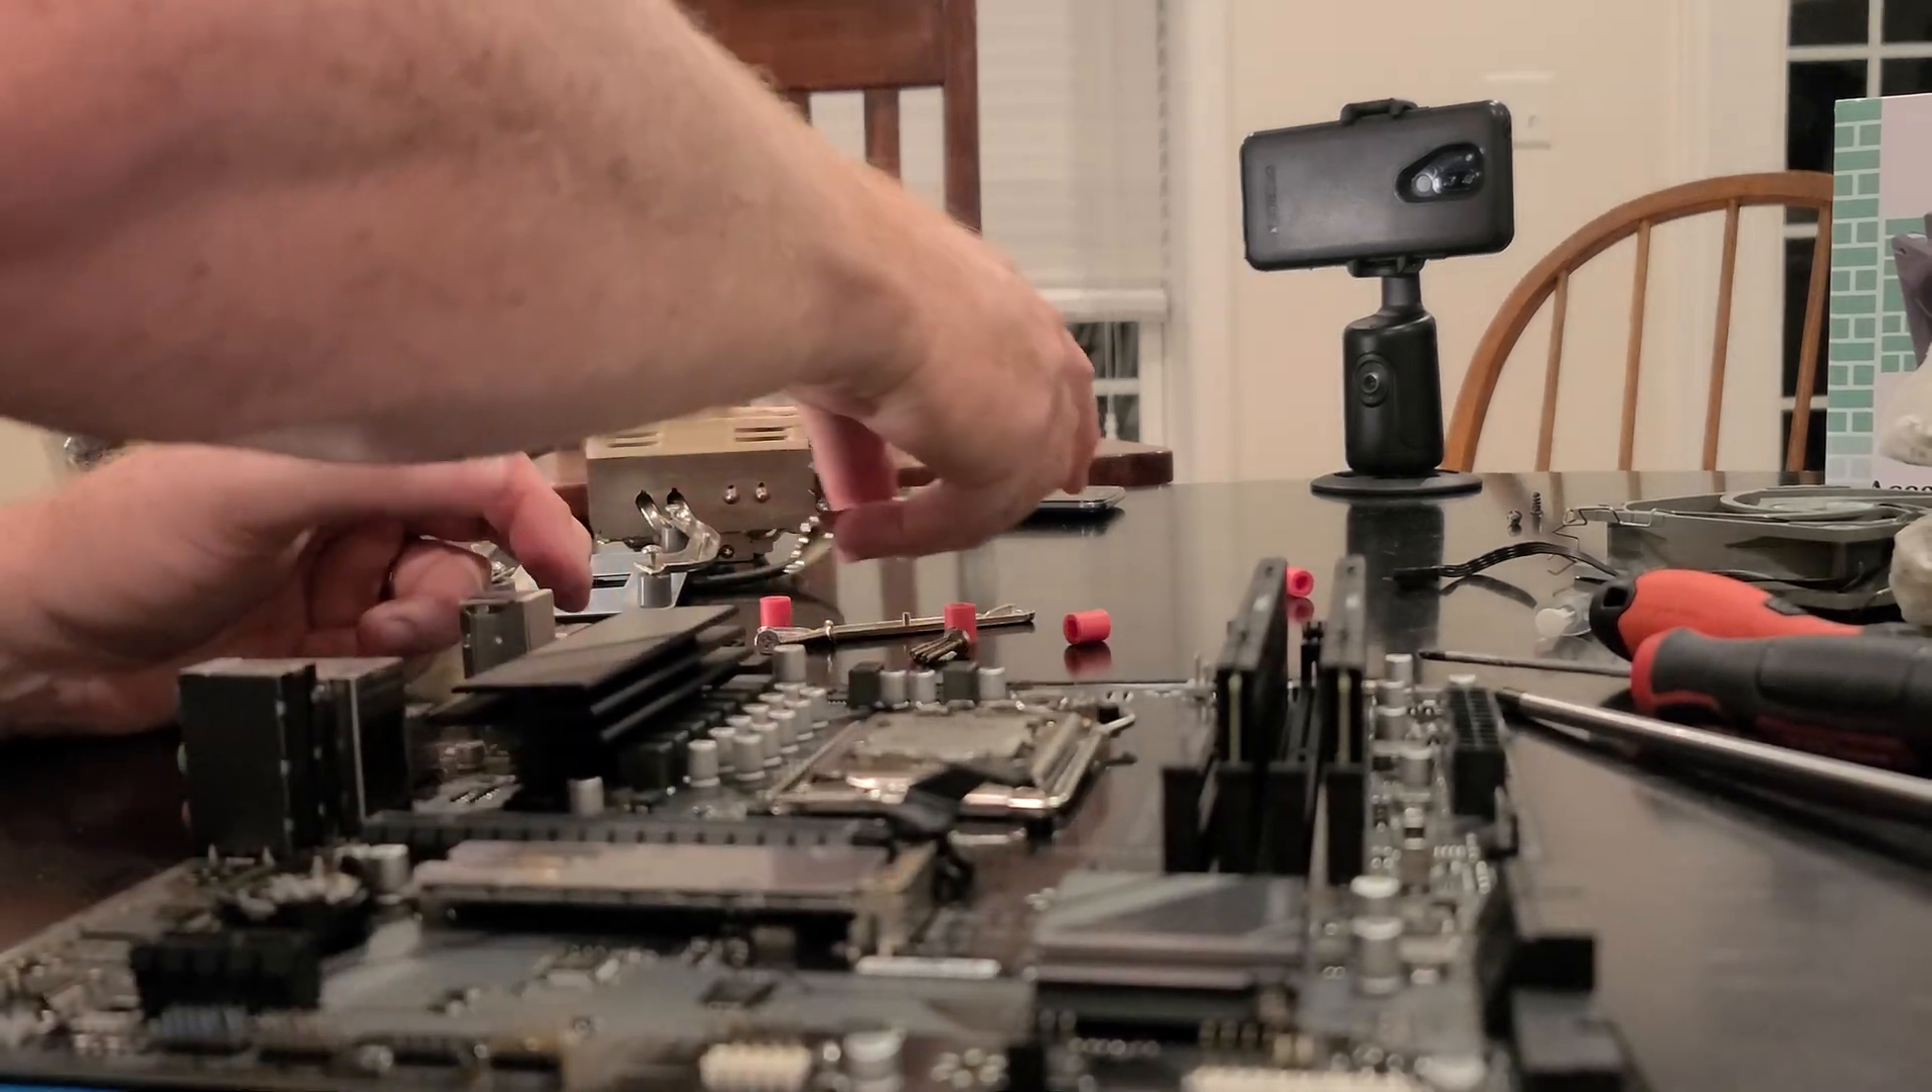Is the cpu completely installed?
Yes.